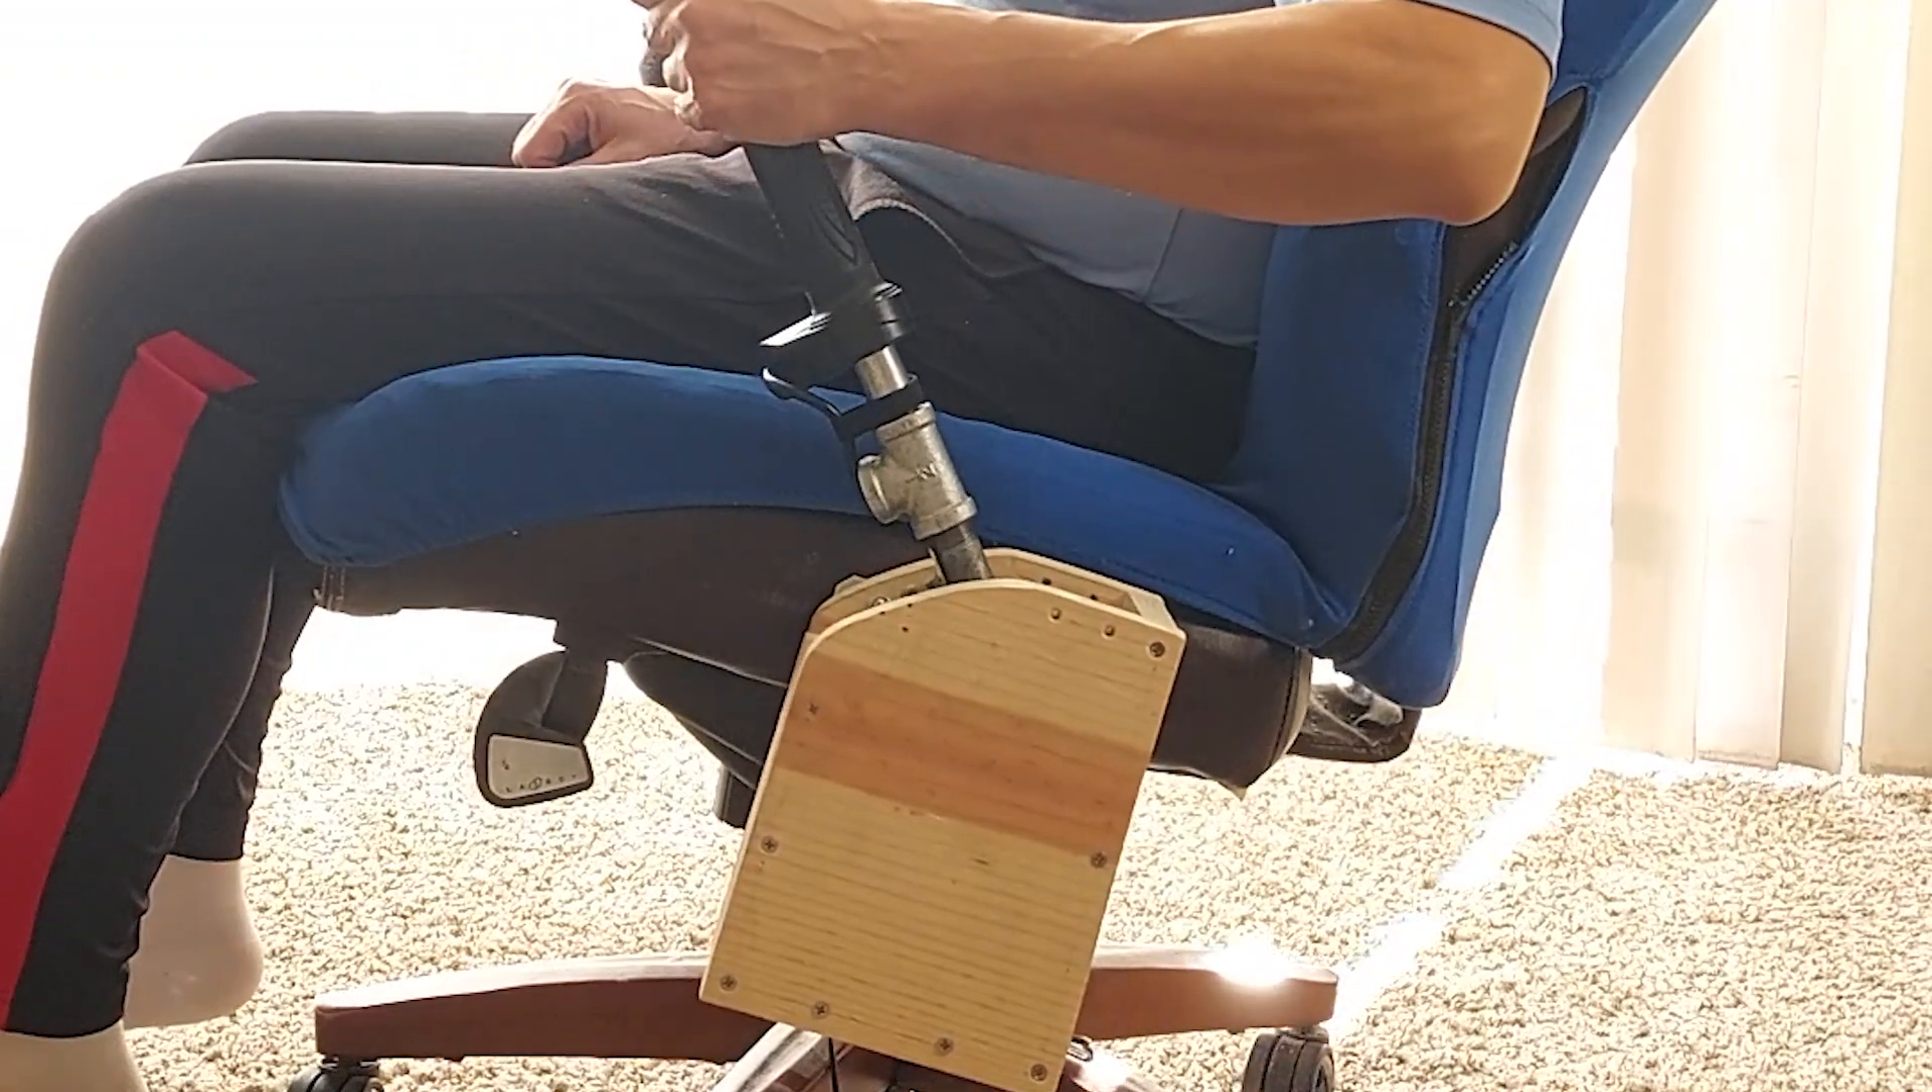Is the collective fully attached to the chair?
Yes.